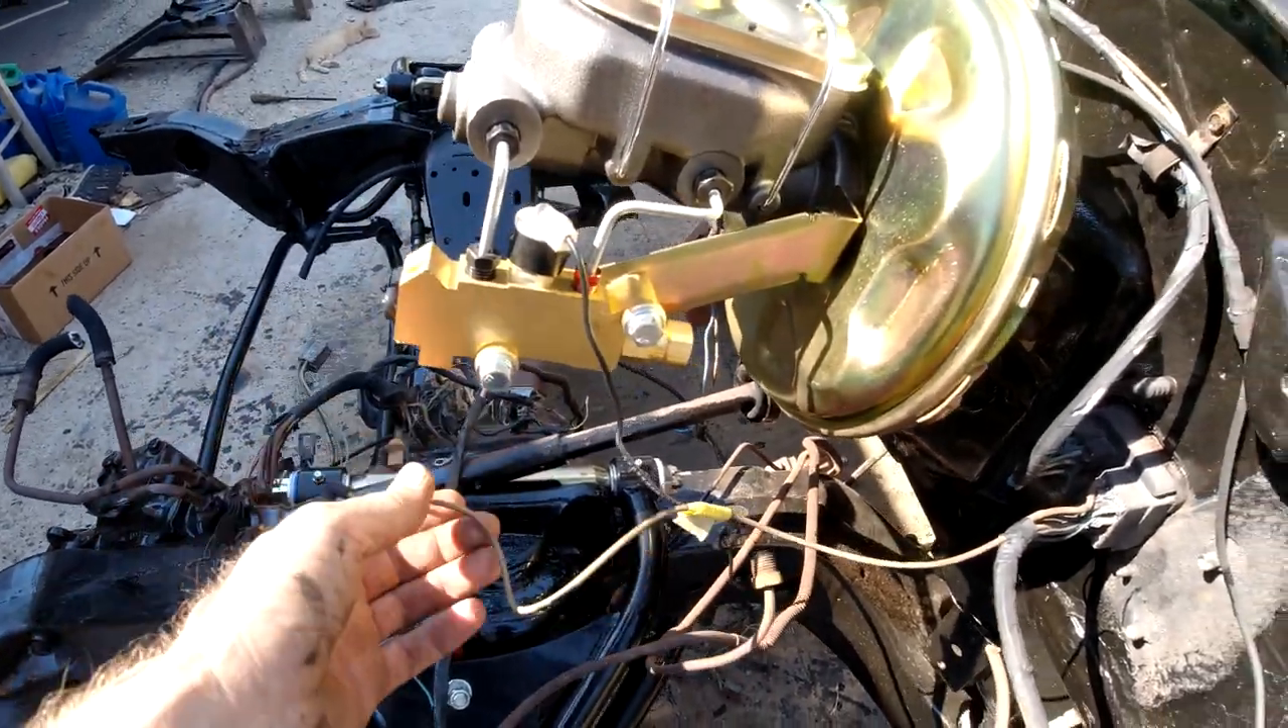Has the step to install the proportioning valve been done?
Yes.